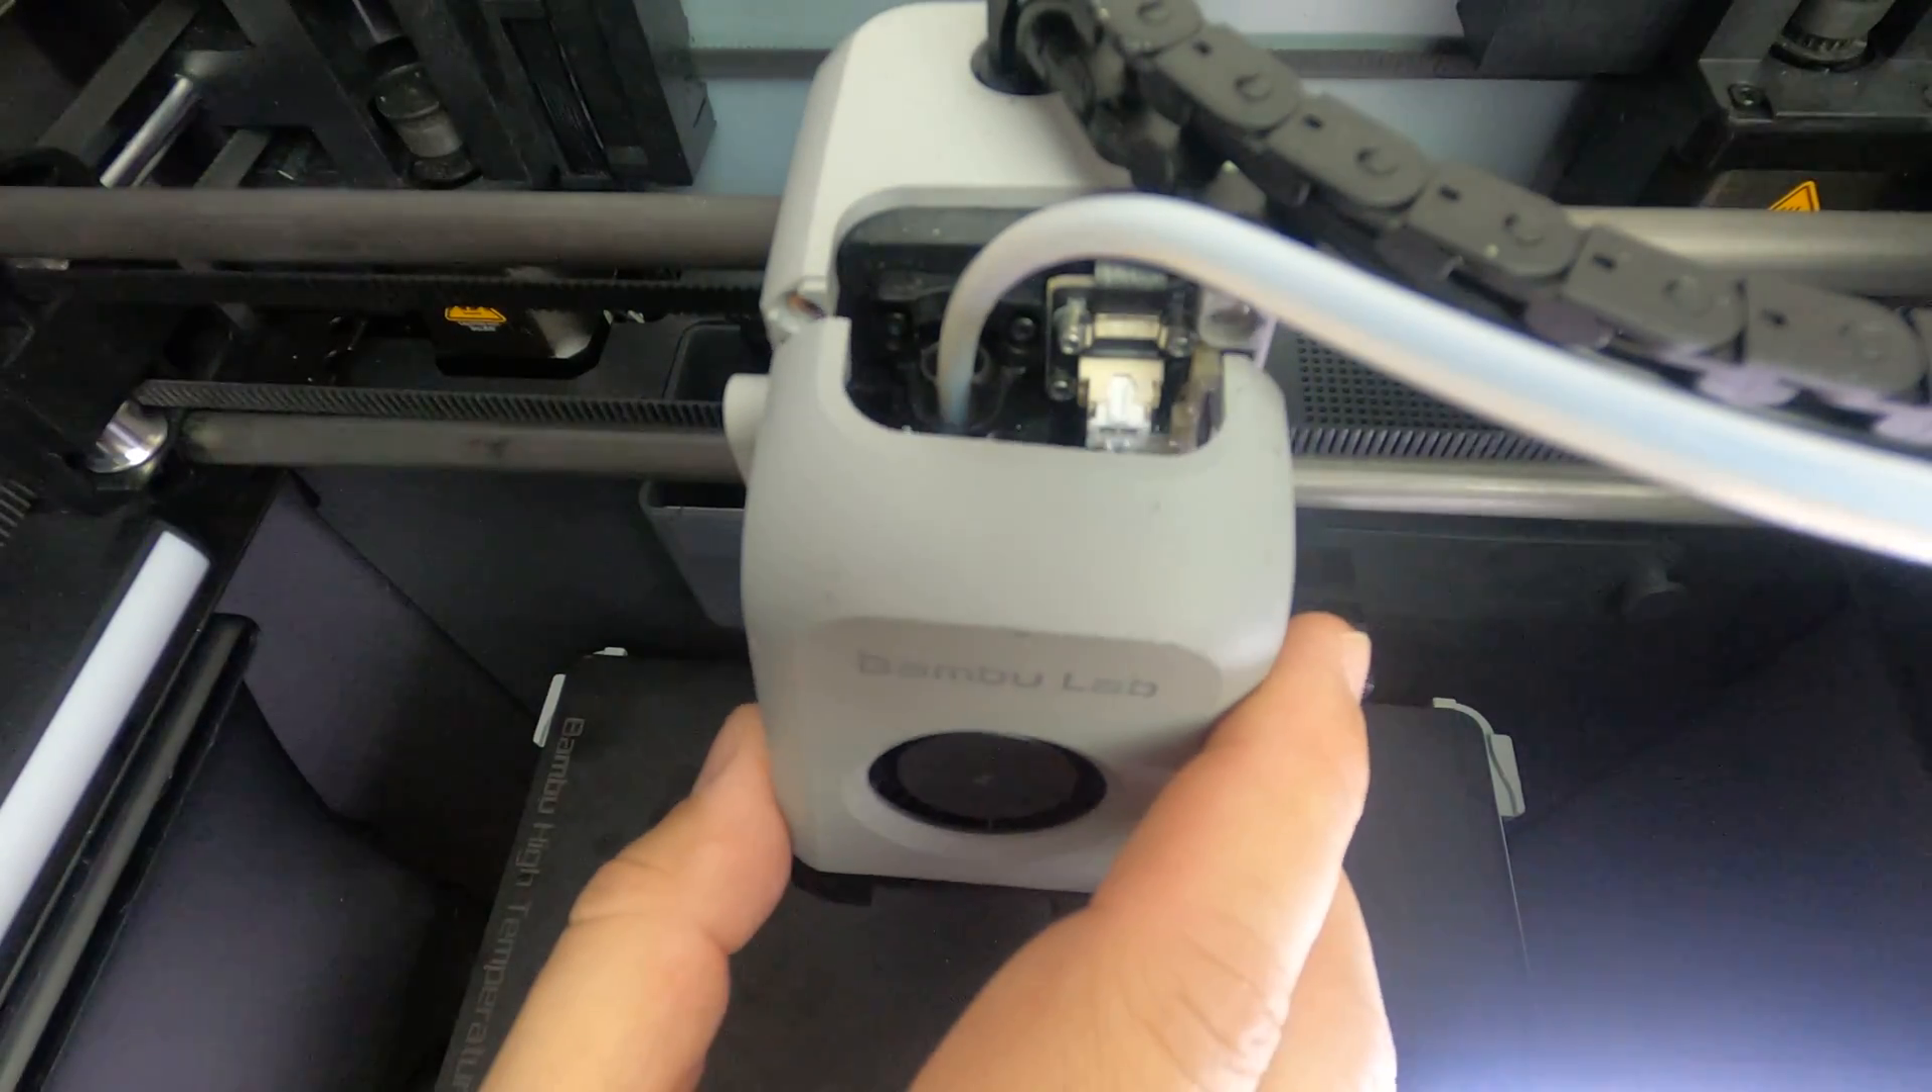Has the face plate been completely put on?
No.